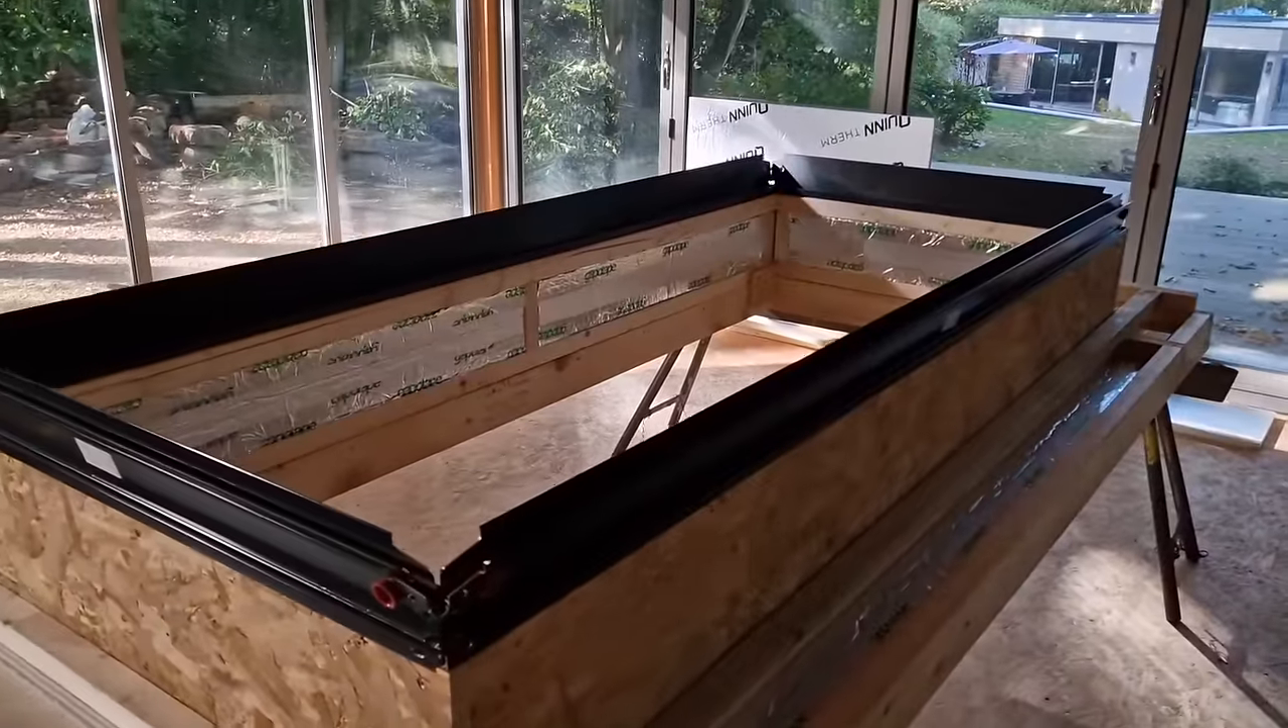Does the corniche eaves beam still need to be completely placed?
No.